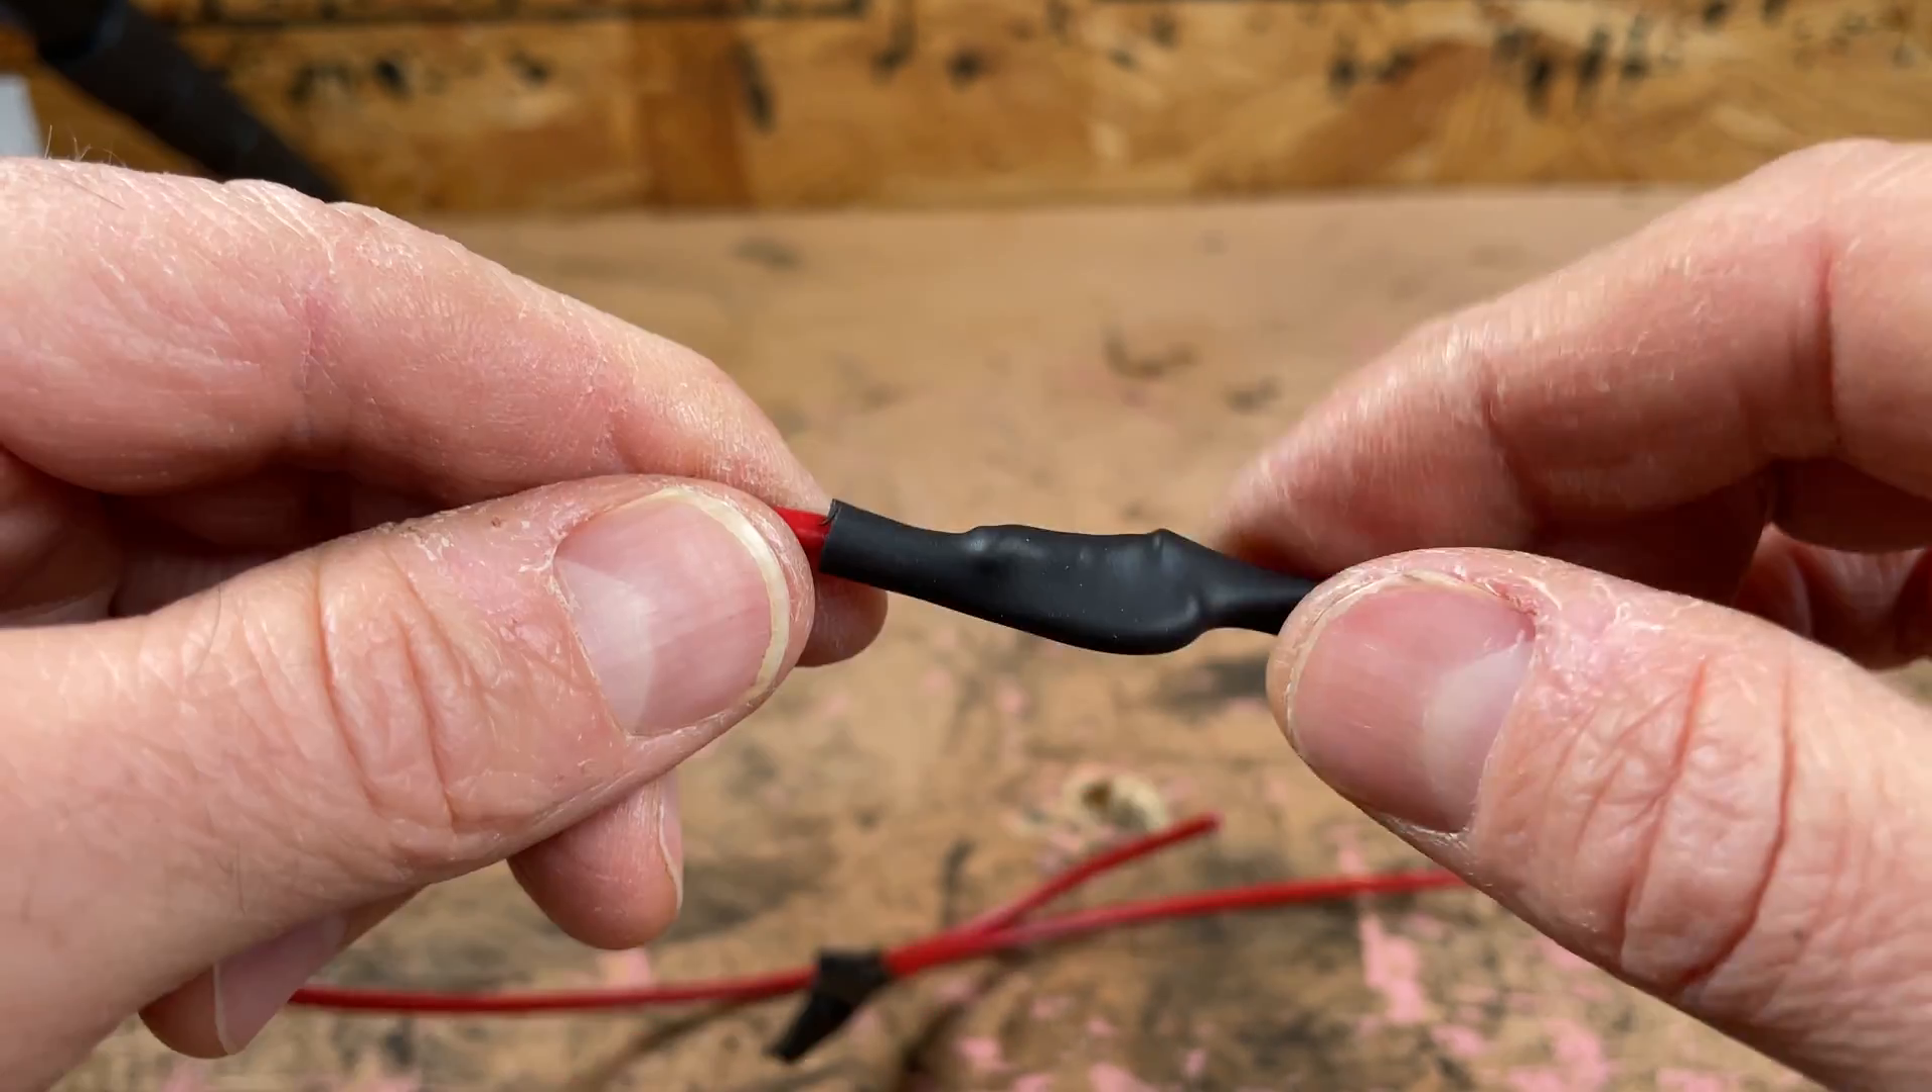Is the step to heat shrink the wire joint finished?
Yes.